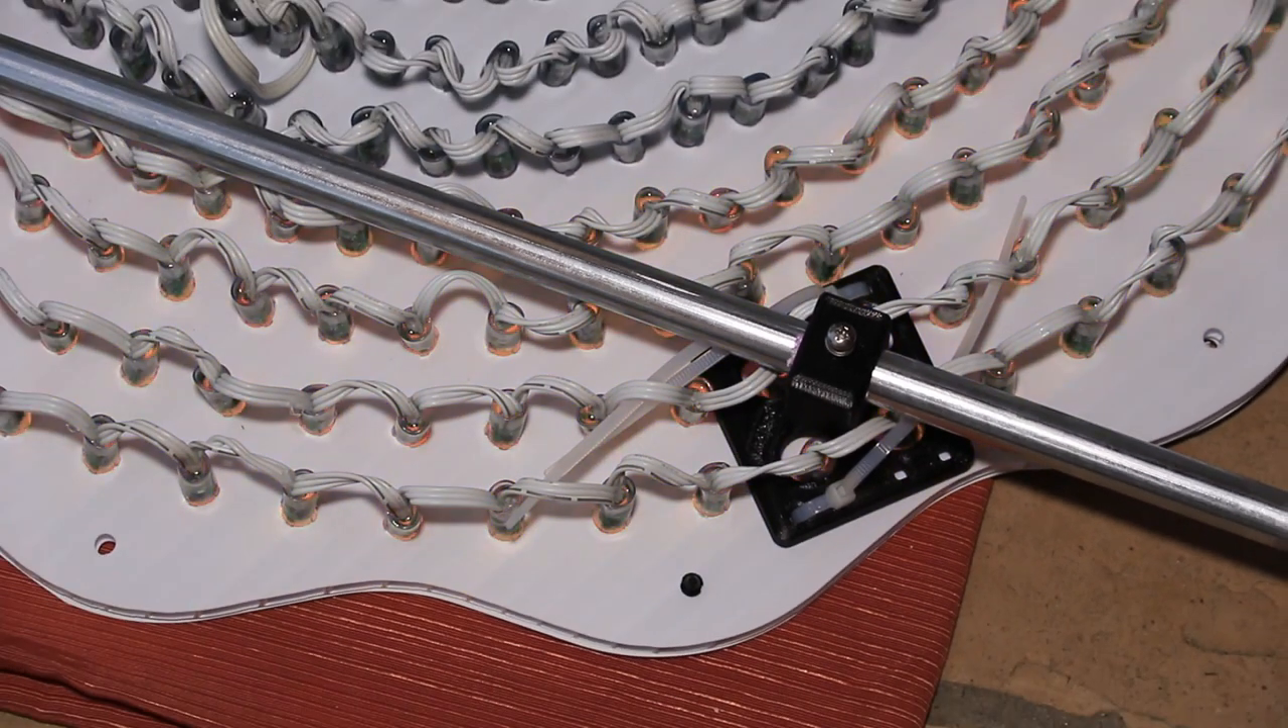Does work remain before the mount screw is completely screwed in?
No.